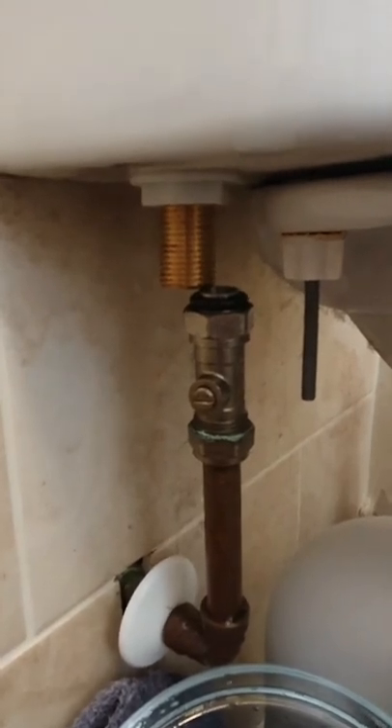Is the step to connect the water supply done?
No.